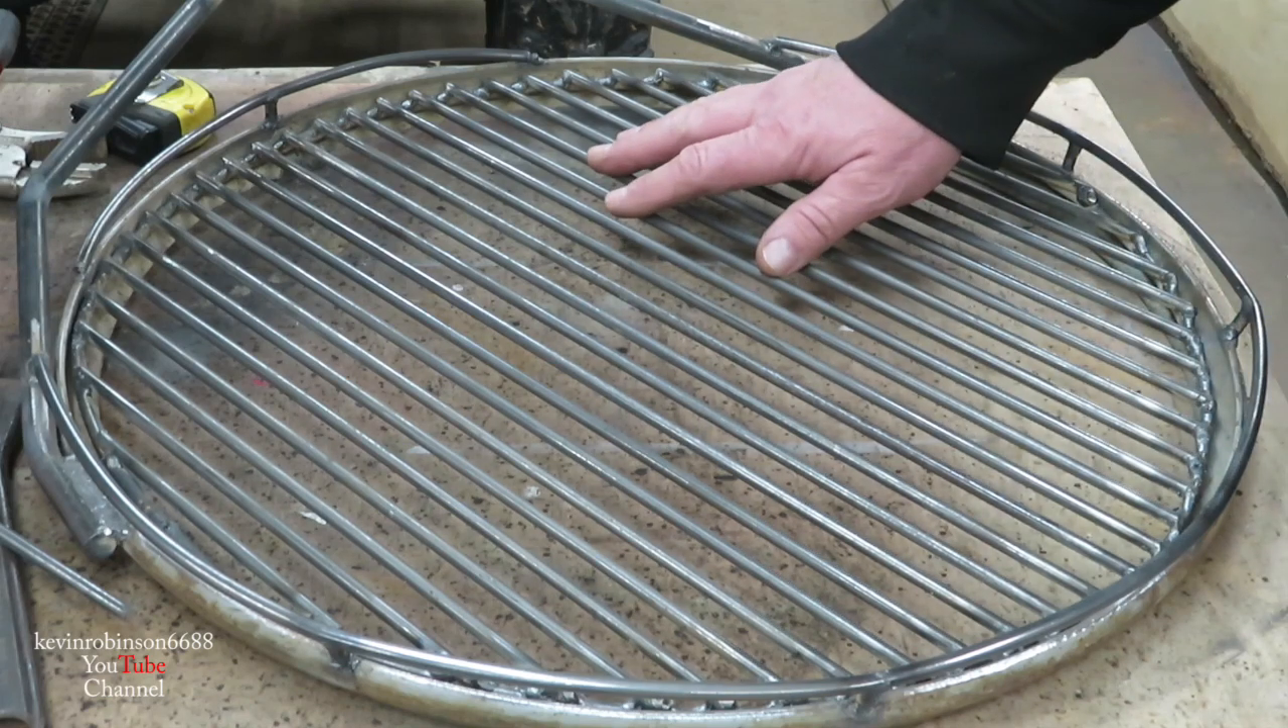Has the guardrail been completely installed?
Yes.